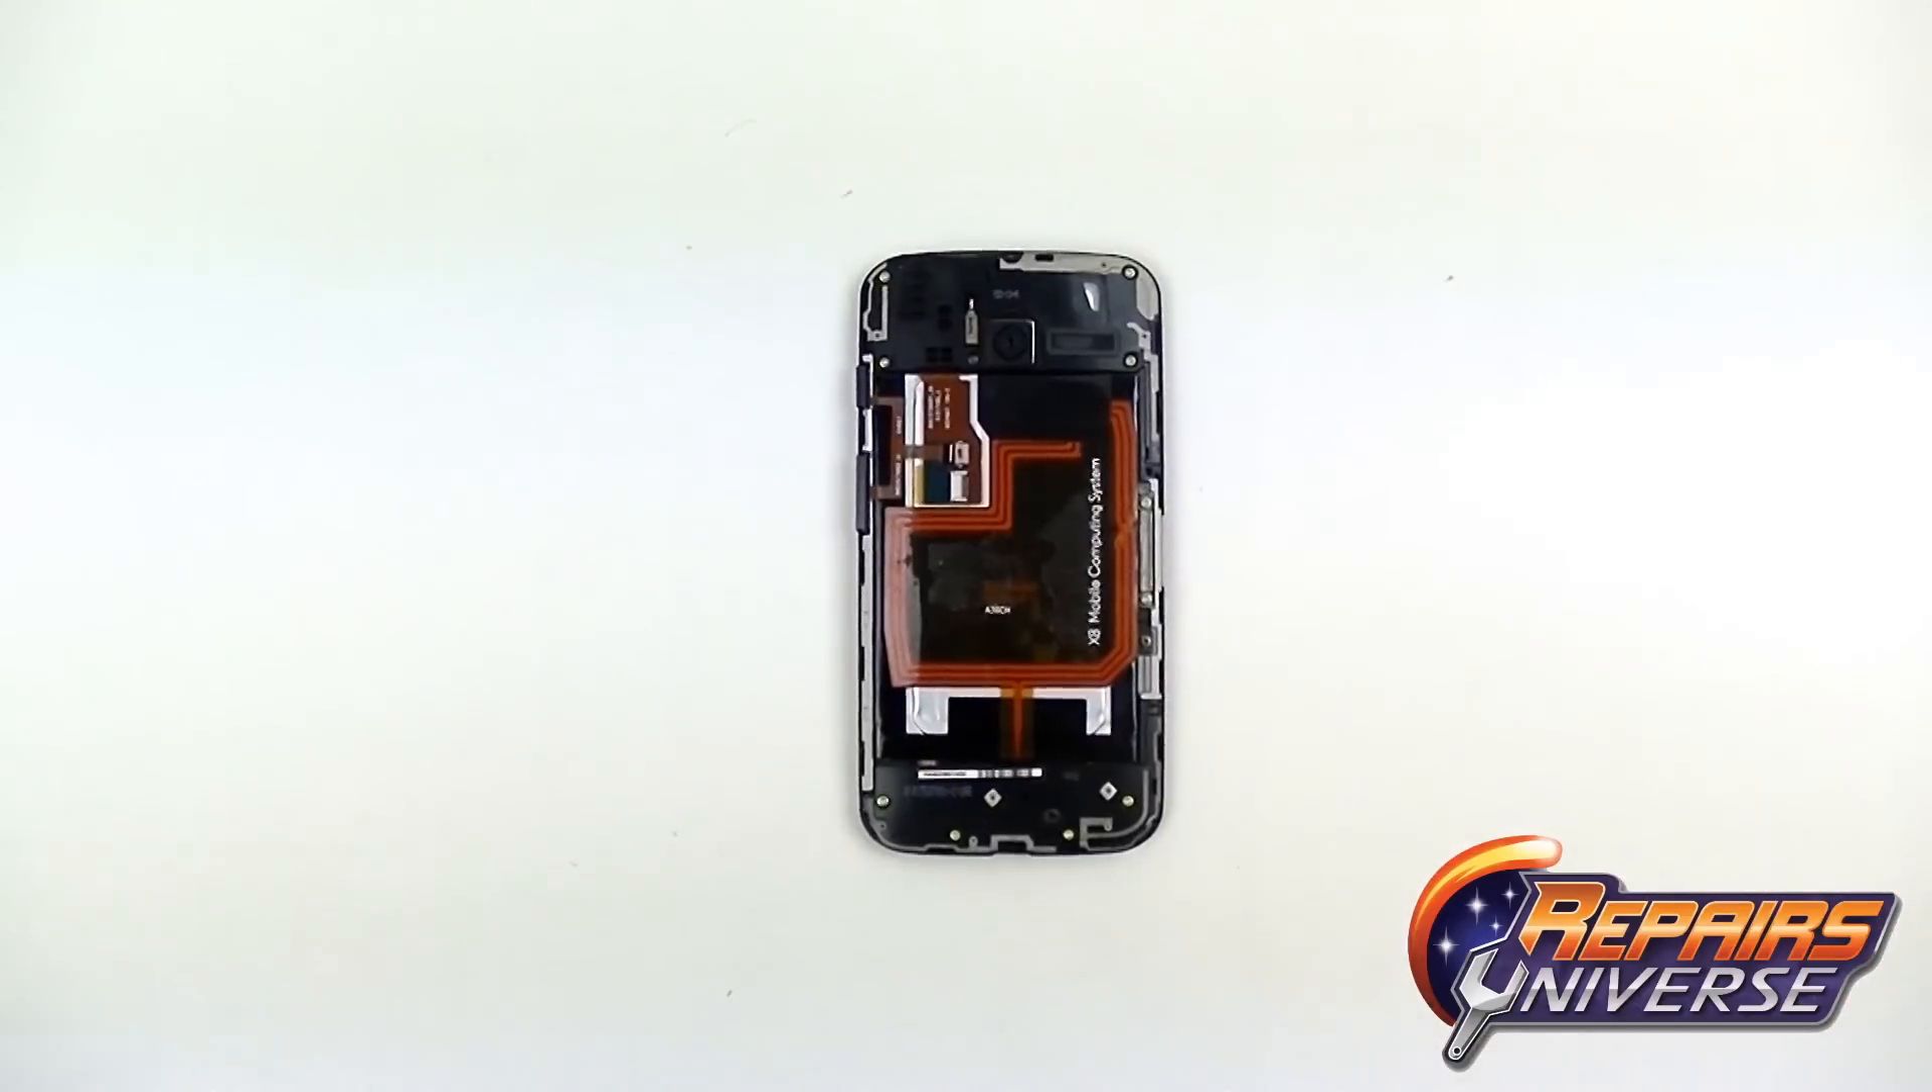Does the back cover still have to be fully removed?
No.